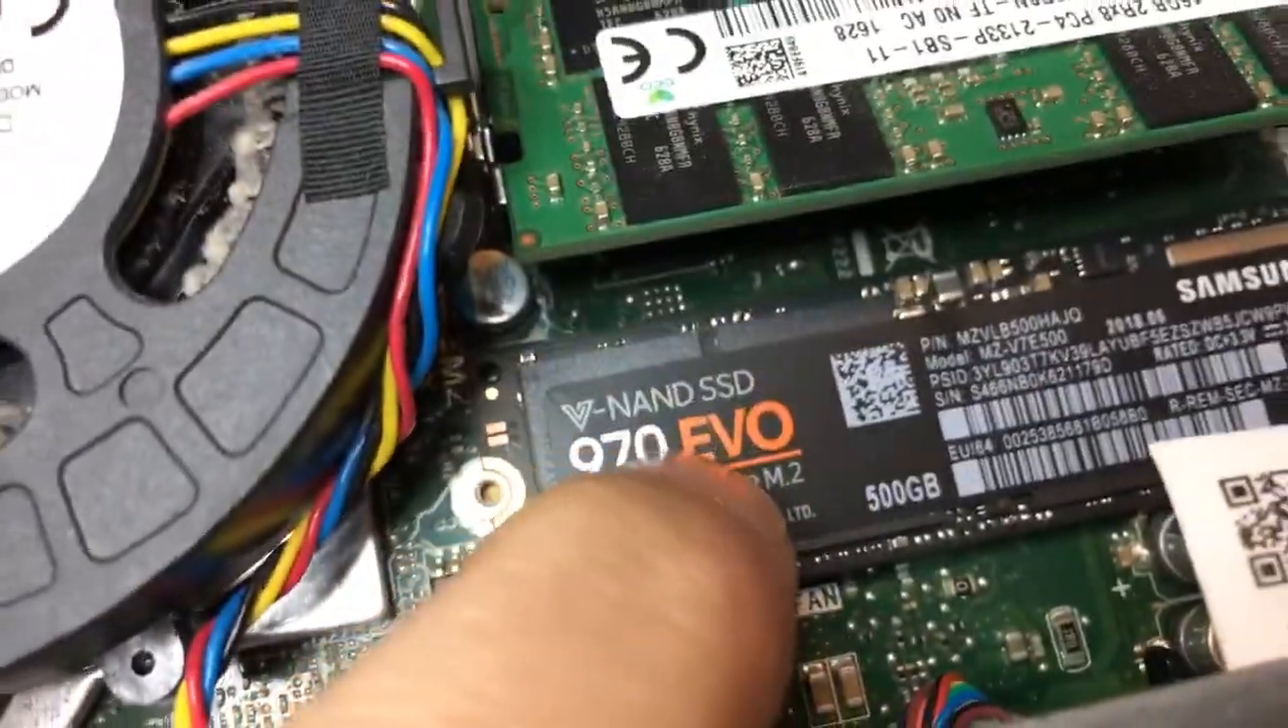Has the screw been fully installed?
No.